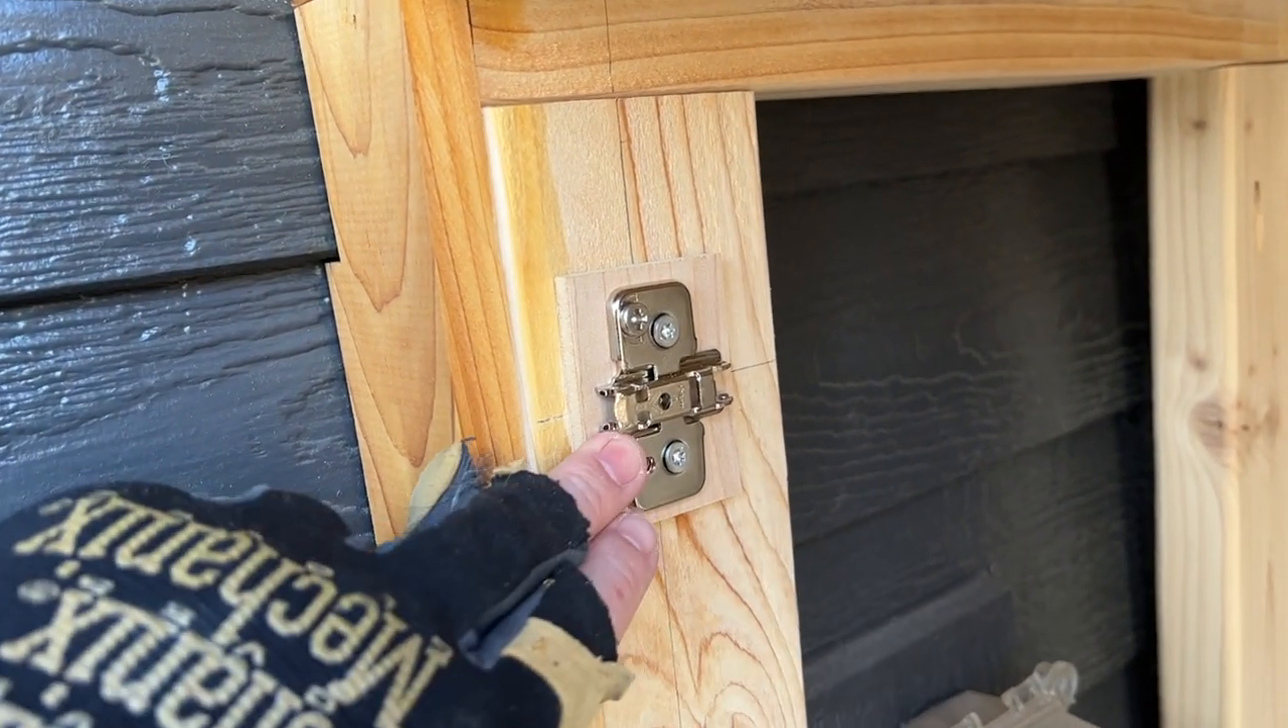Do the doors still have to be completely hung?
Yes.